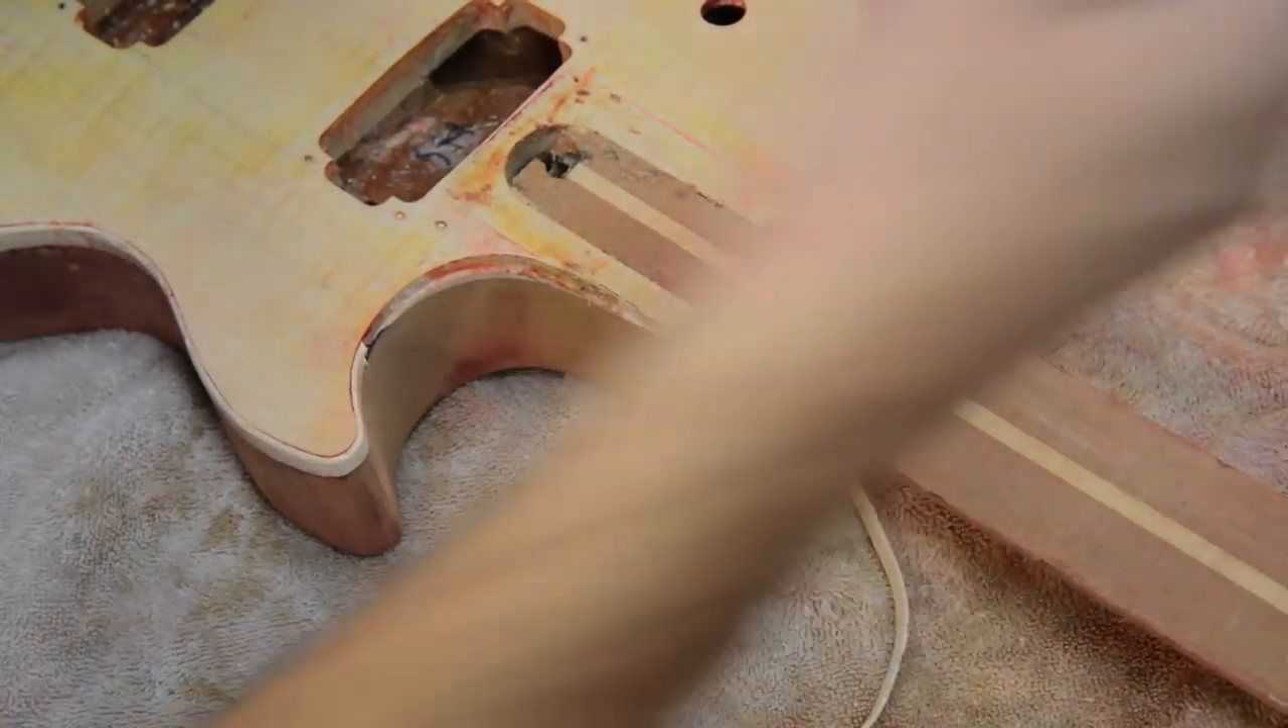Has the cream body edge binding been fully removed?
No.